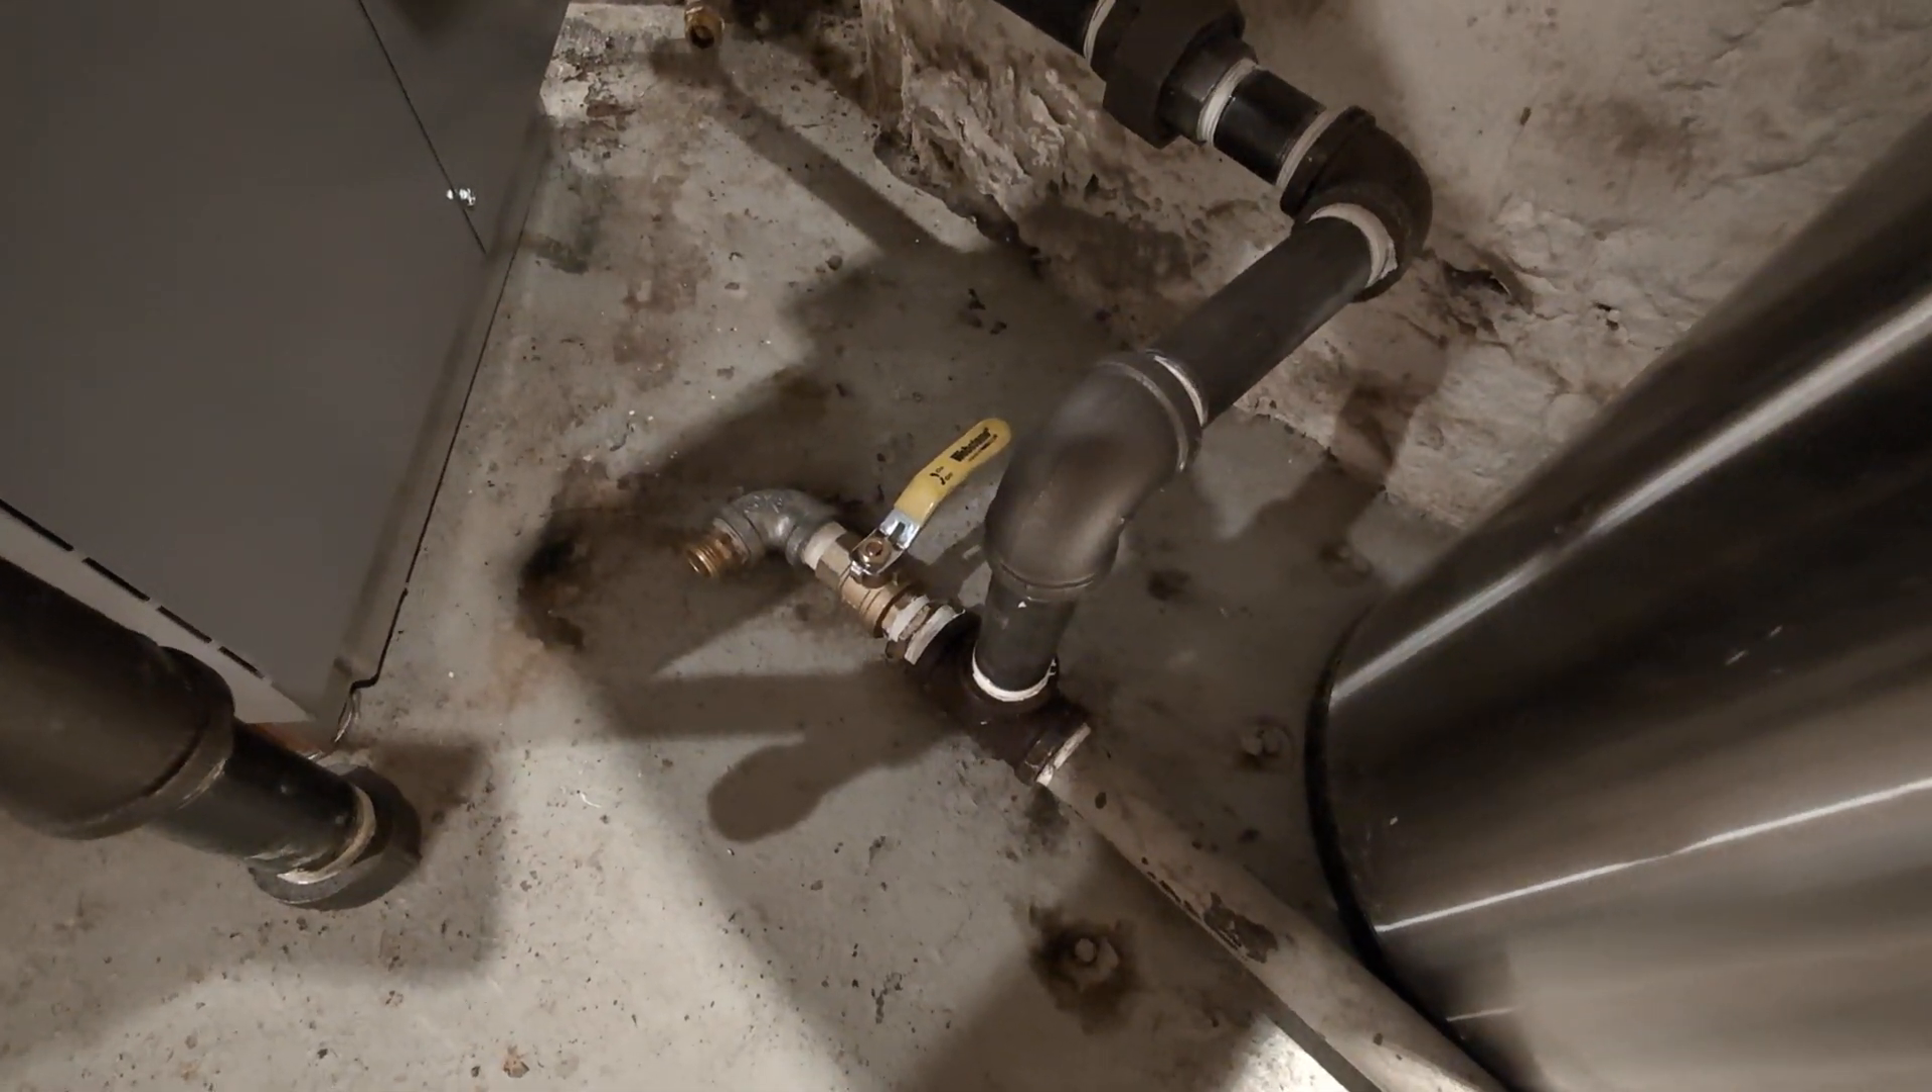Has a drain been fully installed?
Yes.